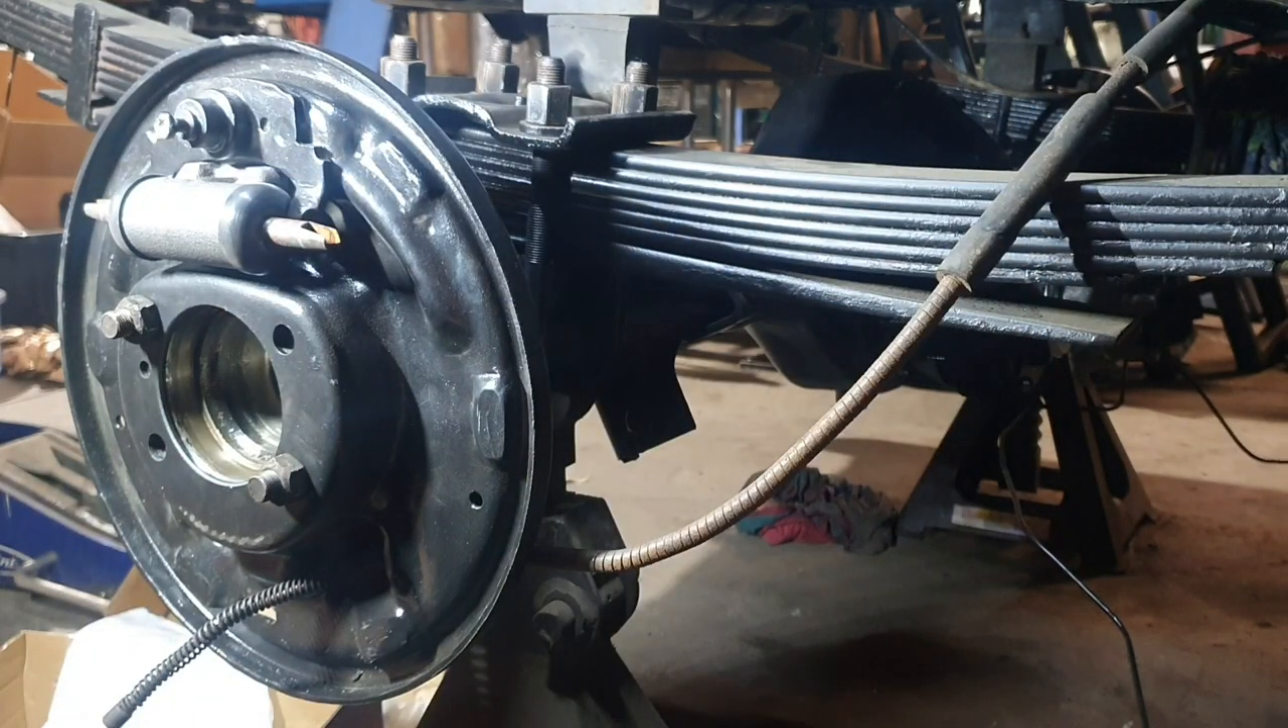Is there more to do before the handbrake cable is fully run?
No.